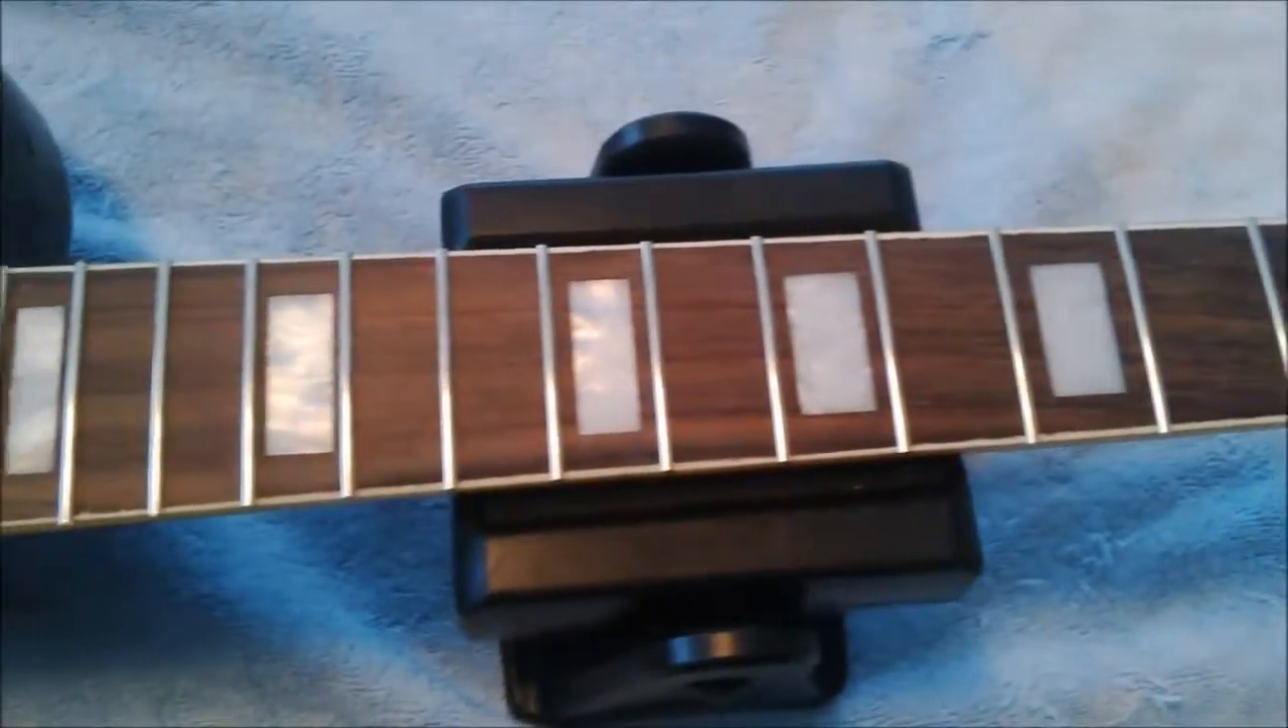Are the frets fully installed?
Yes.